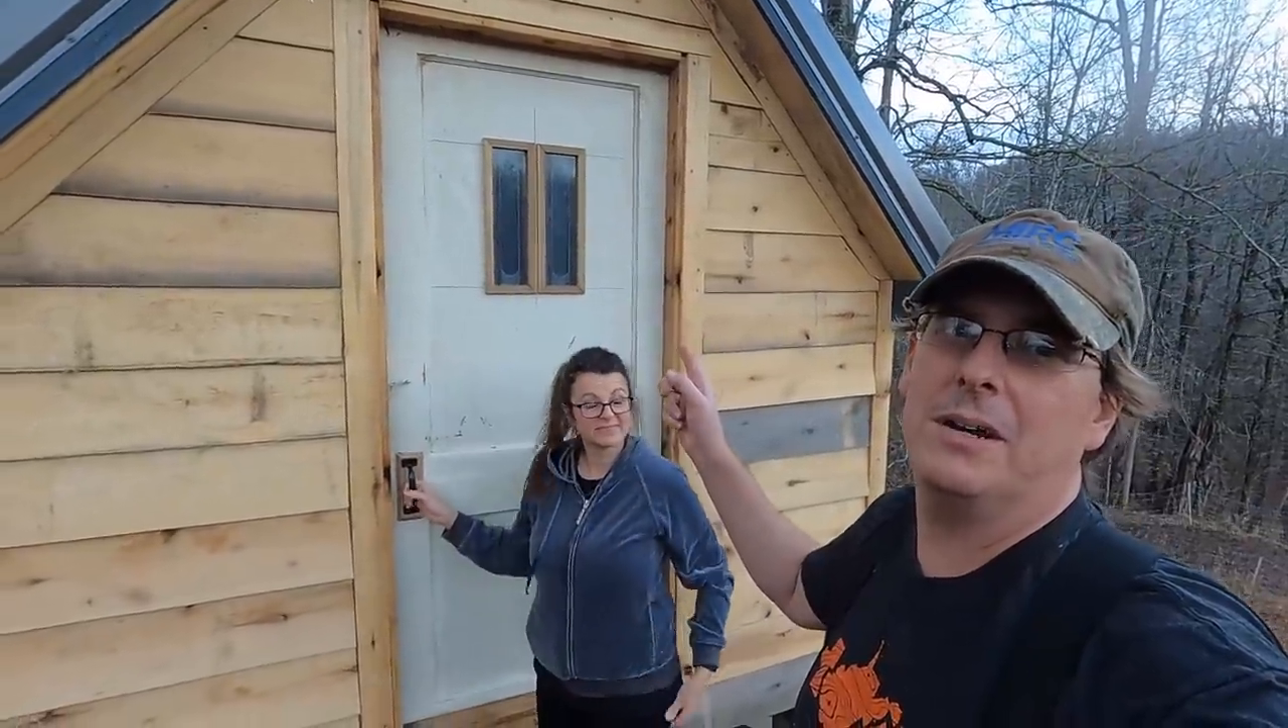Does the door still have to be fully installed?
No.